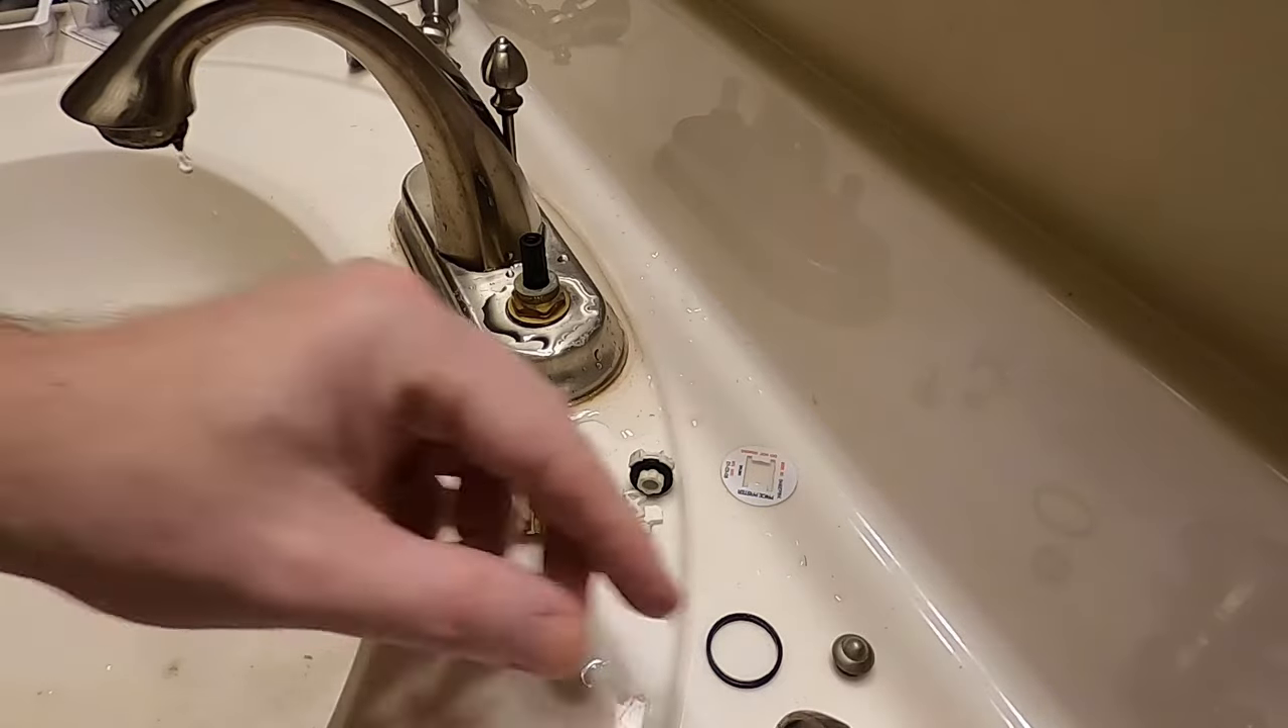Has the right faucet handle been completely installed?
No.